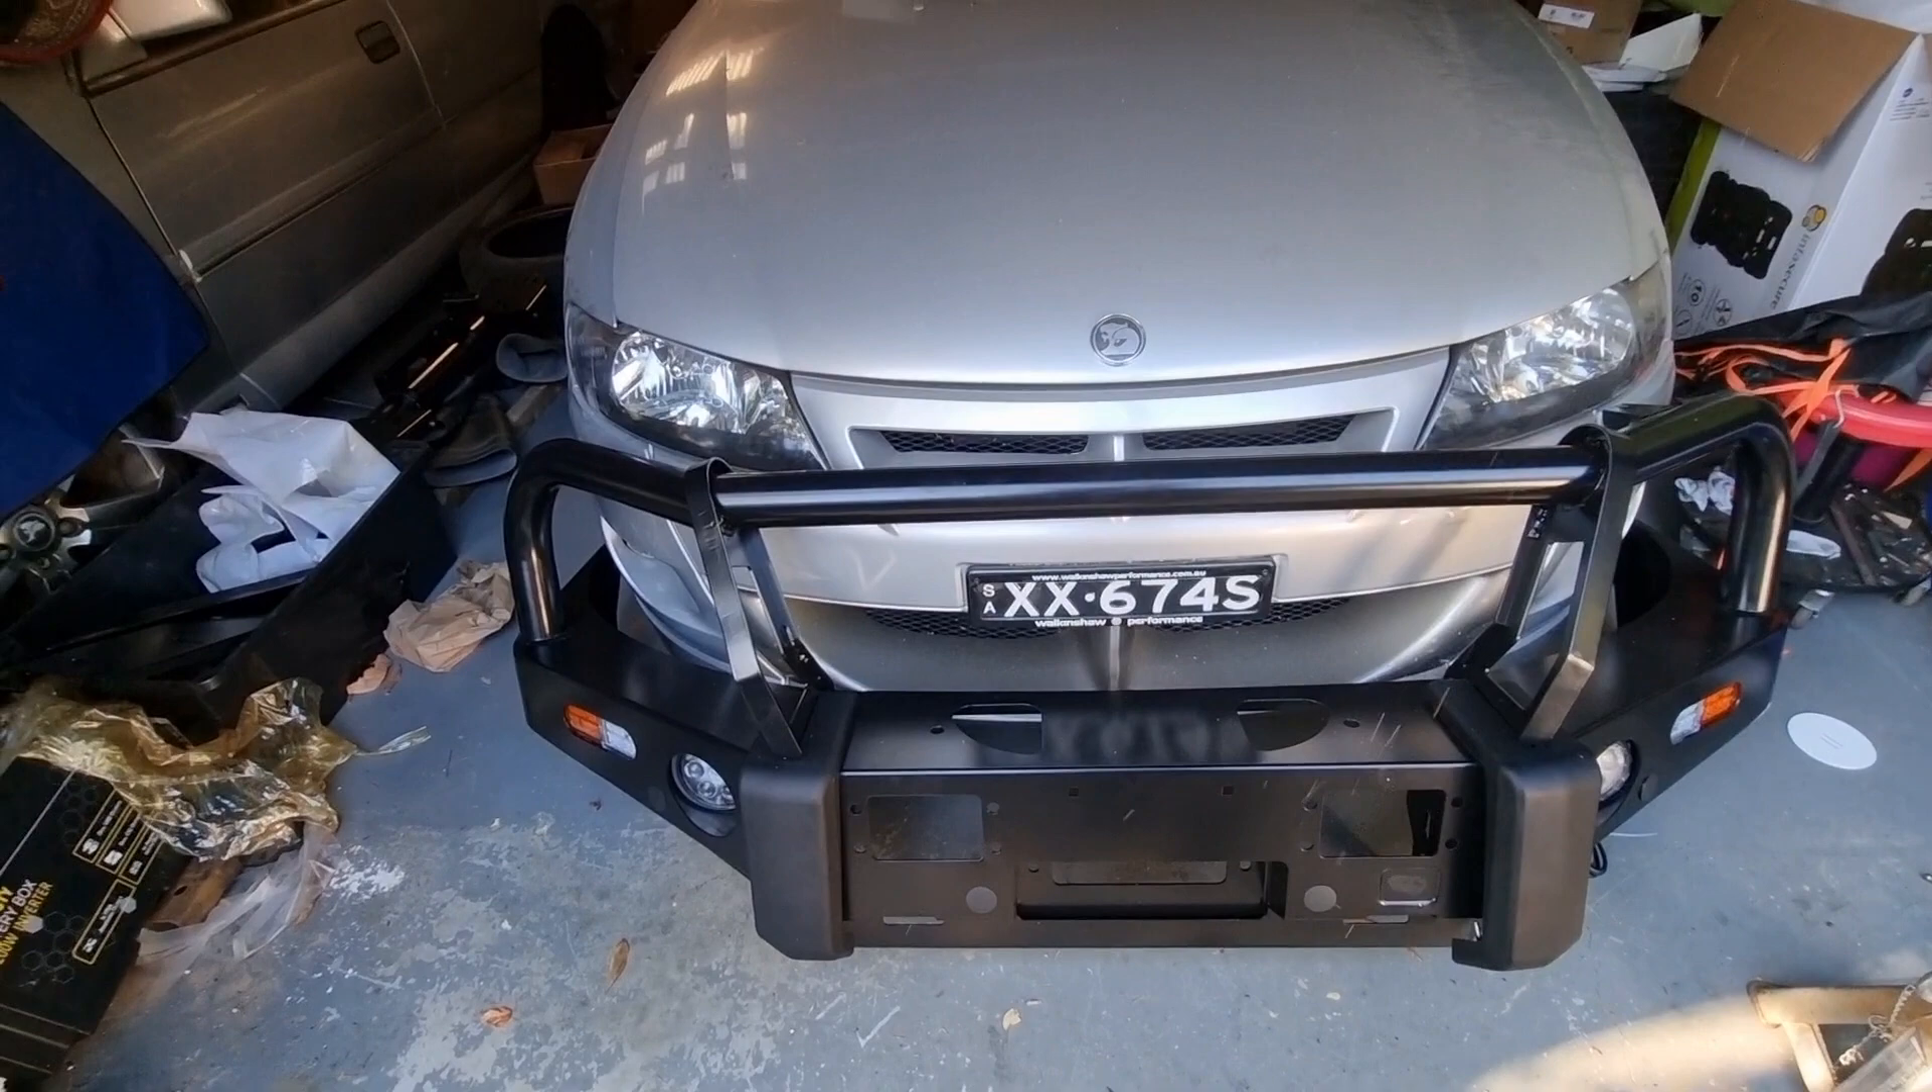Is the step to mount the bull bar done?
No.